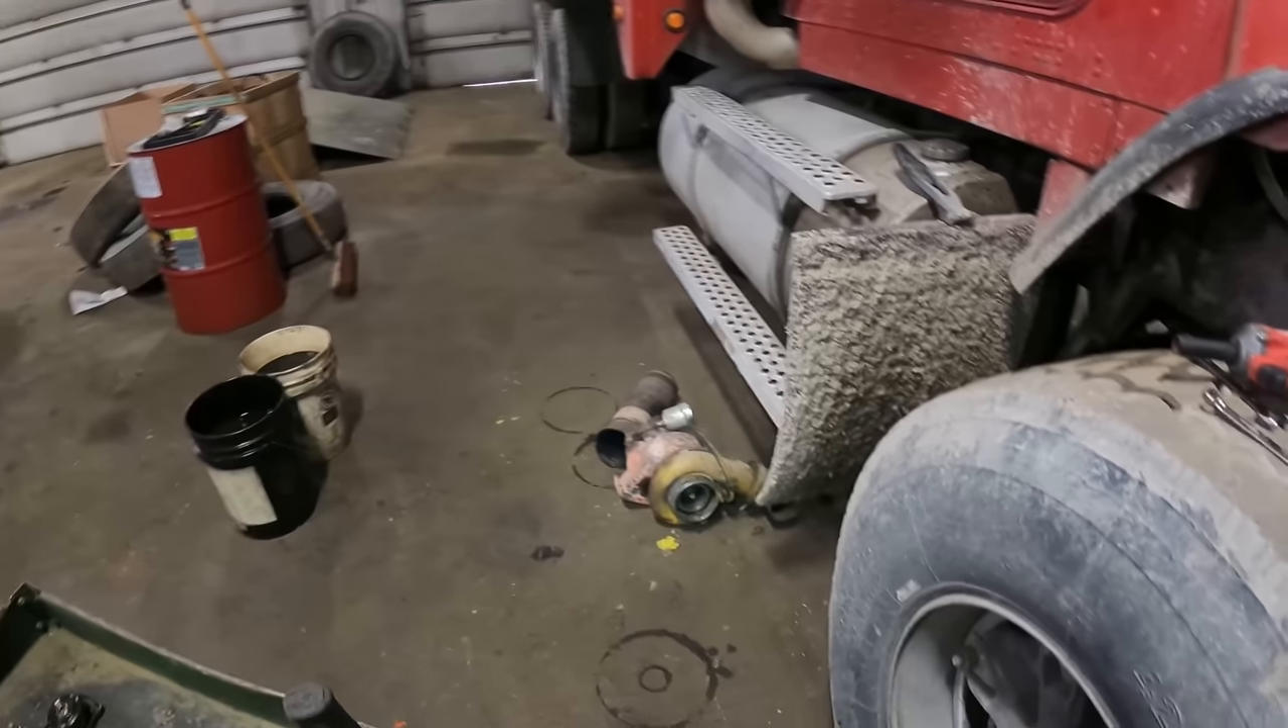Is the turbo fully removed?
Yes.